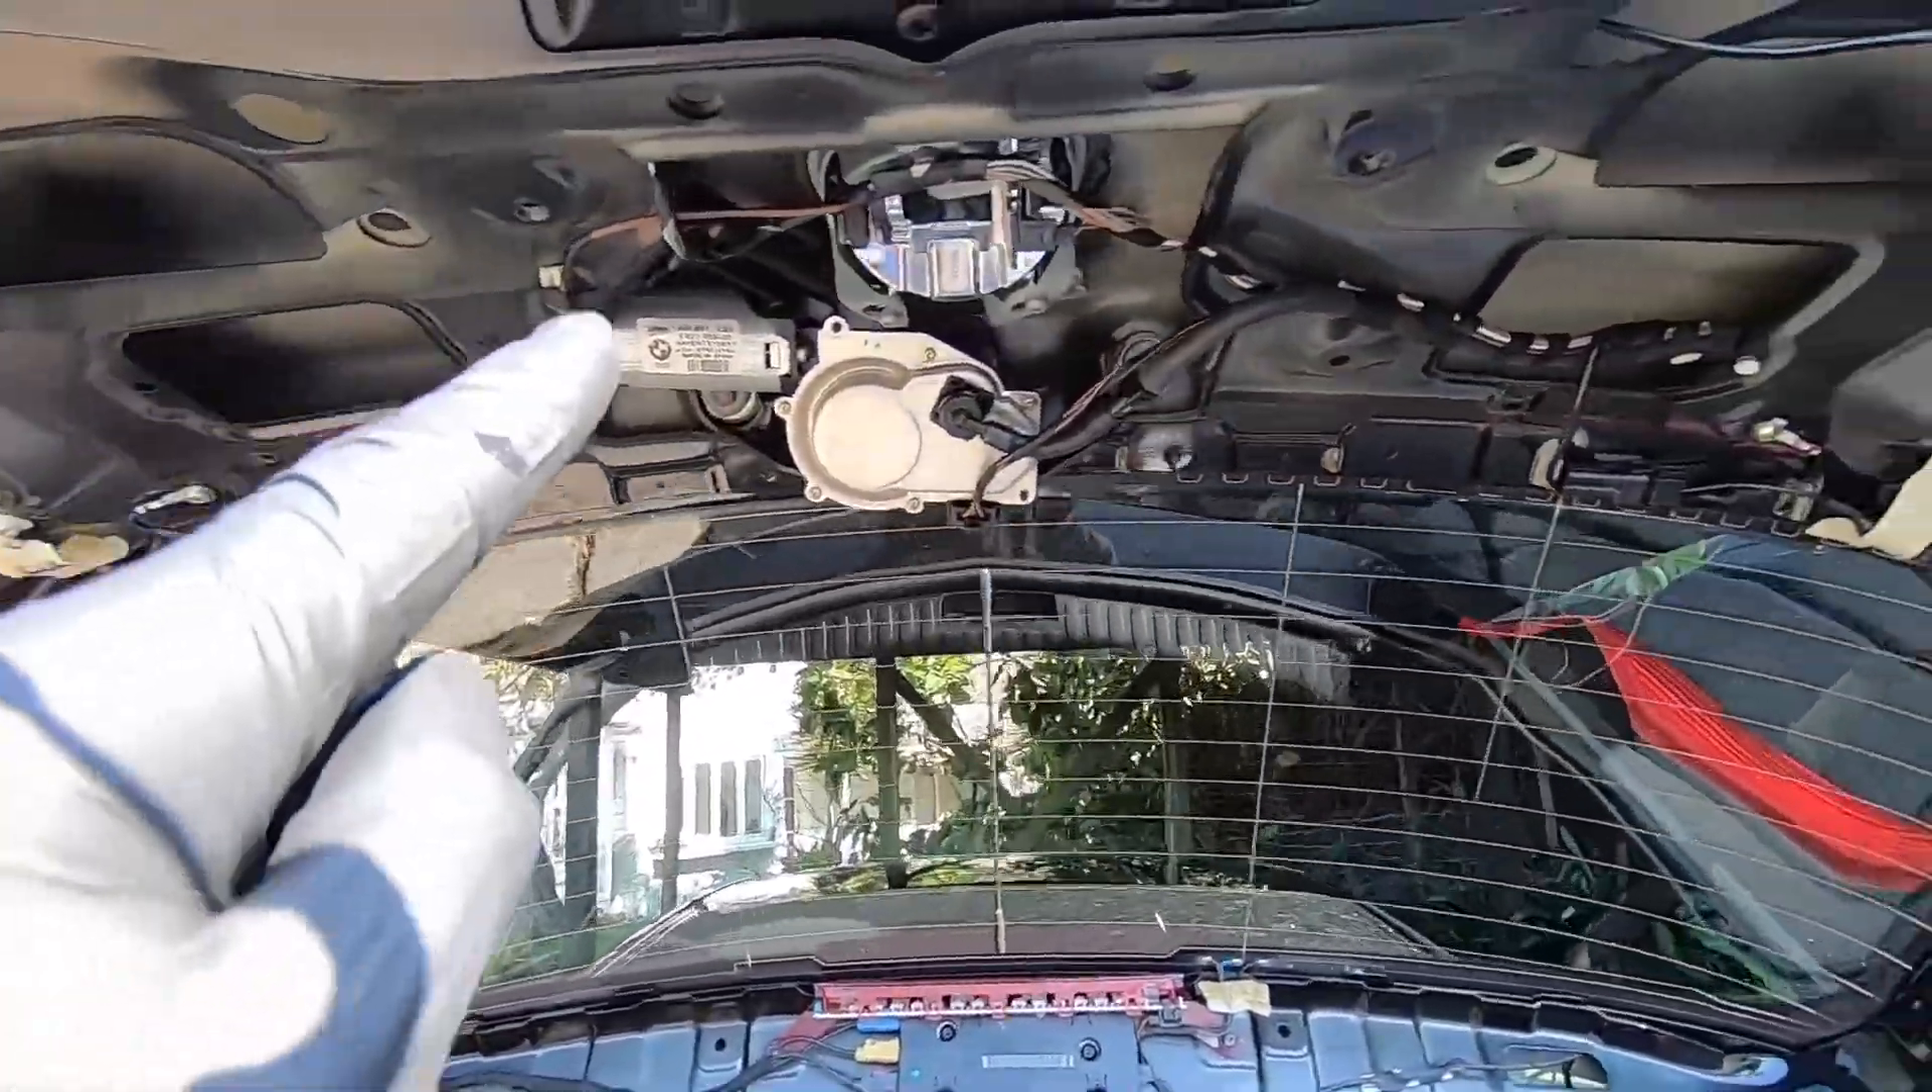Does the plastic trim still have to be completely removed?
No.